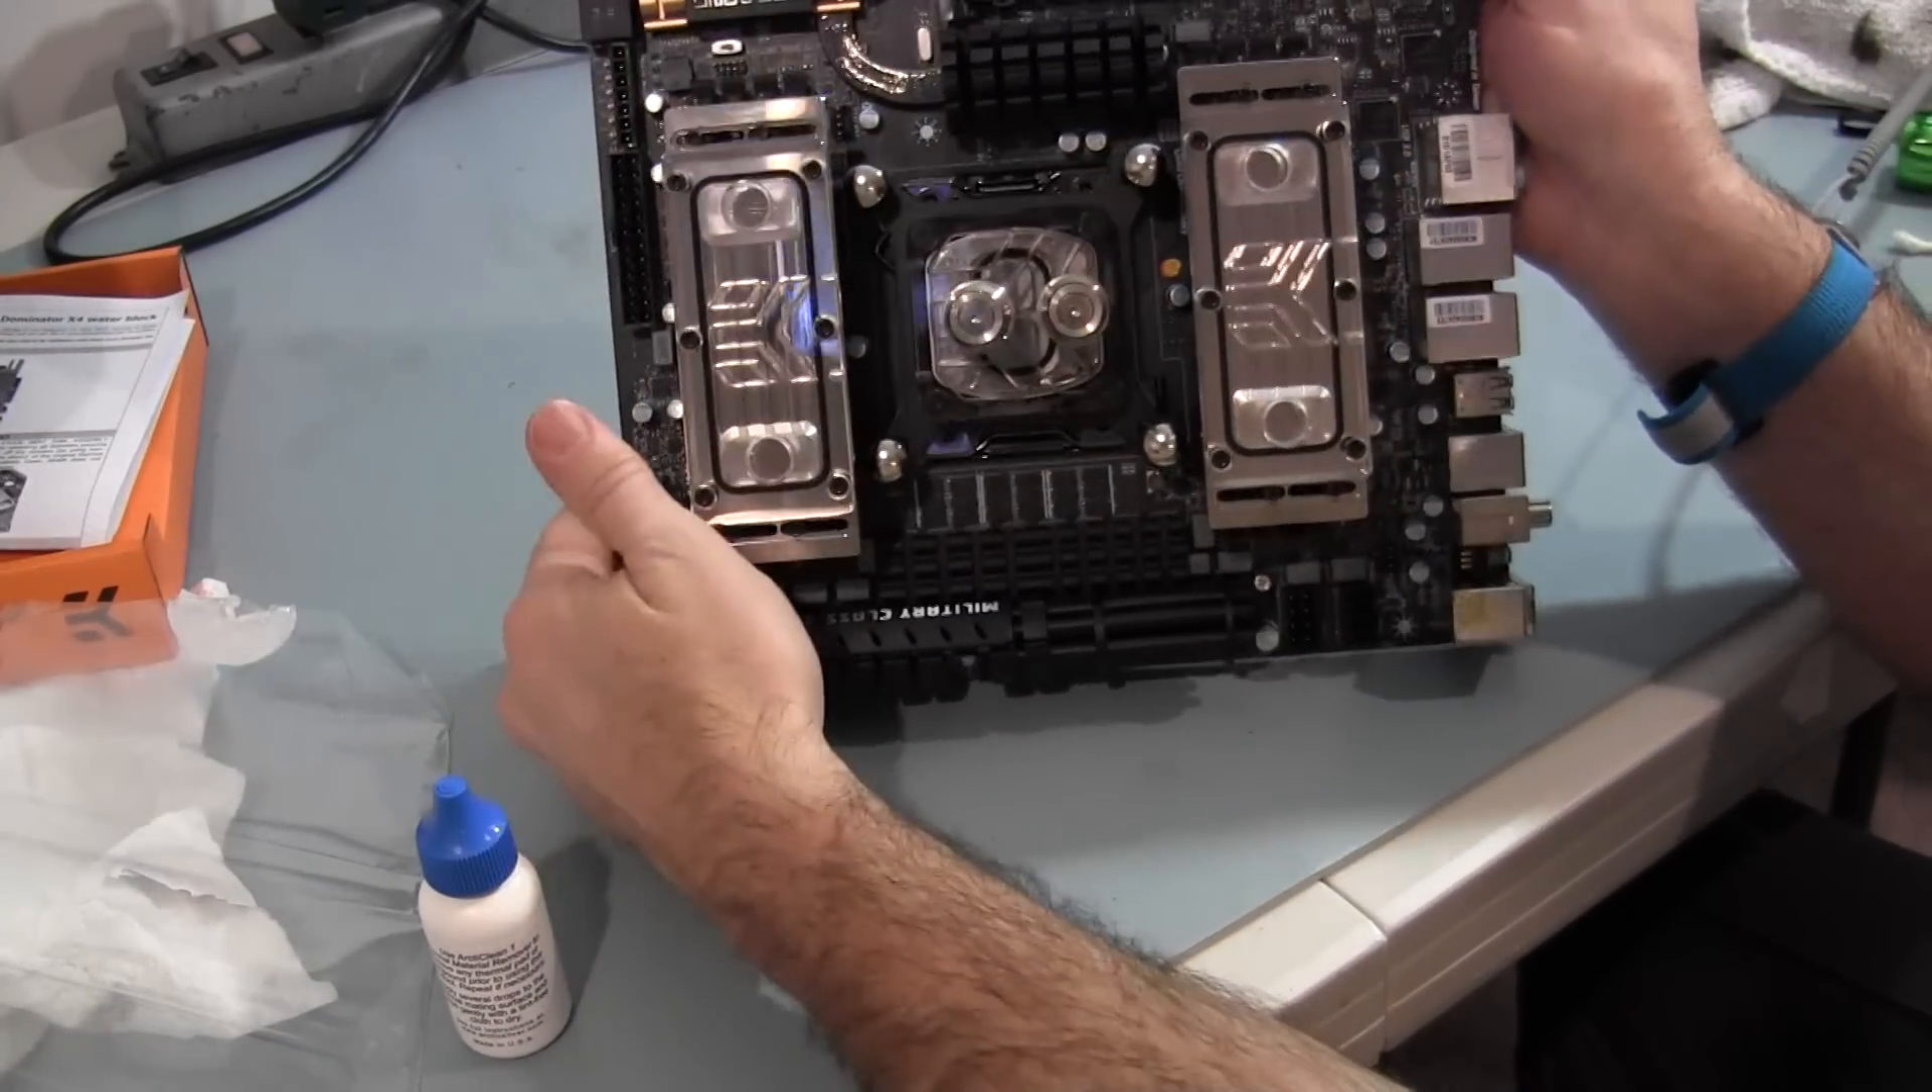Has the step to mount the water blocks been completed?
Yes.